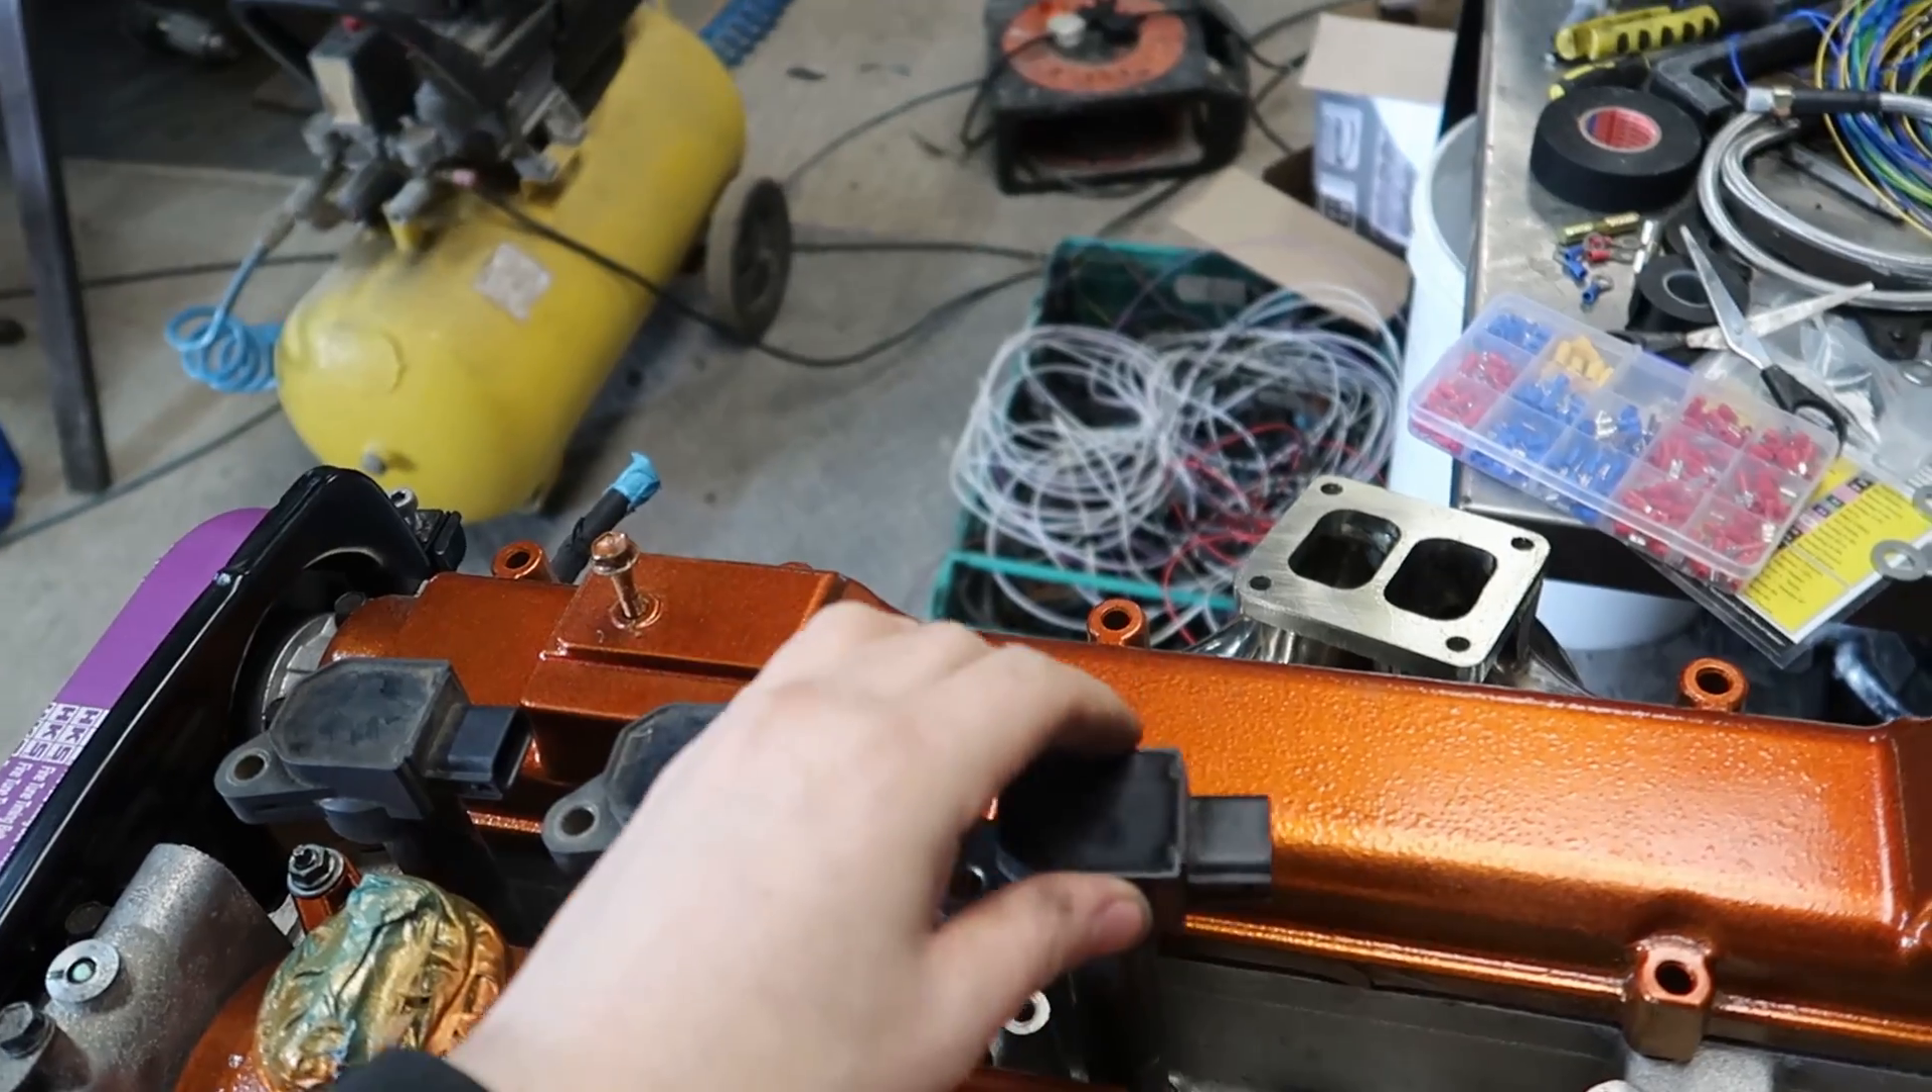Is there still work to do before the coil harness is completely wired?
Yes.